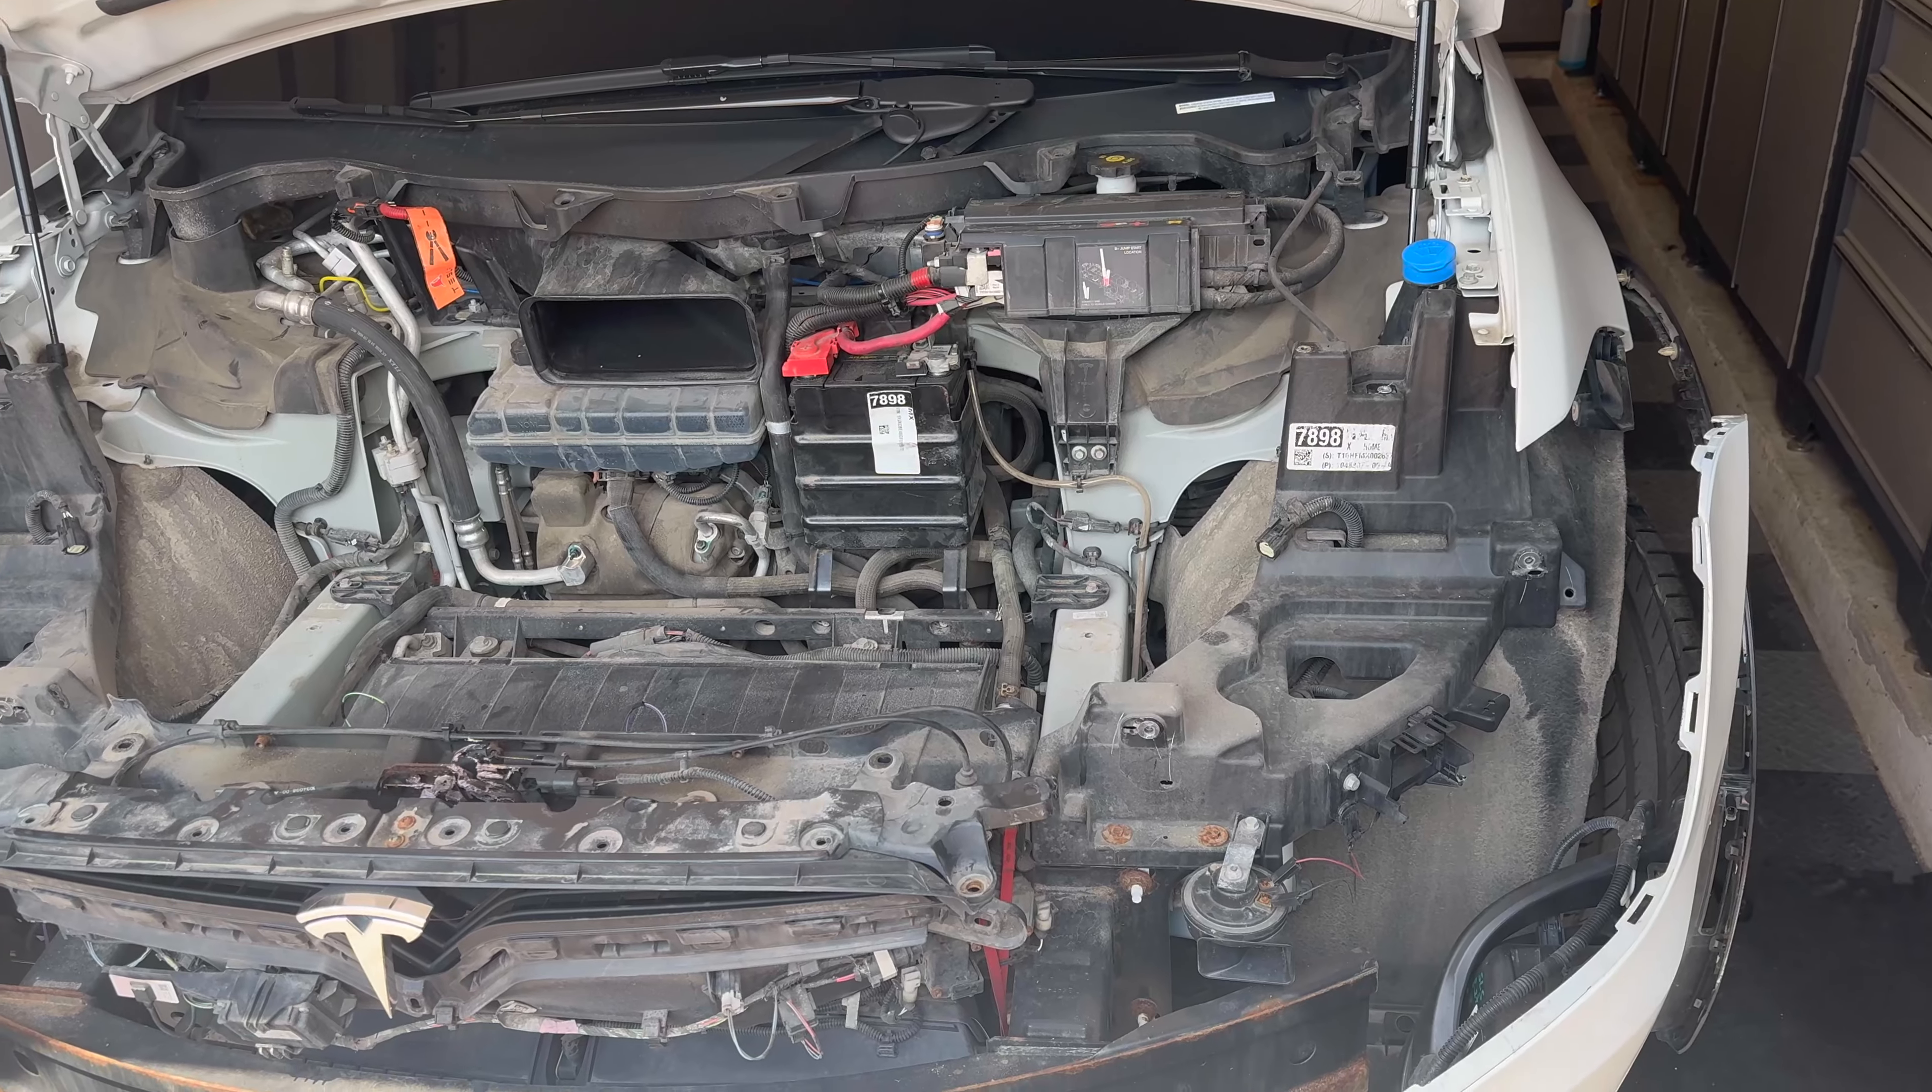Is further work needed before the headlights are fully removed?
No.